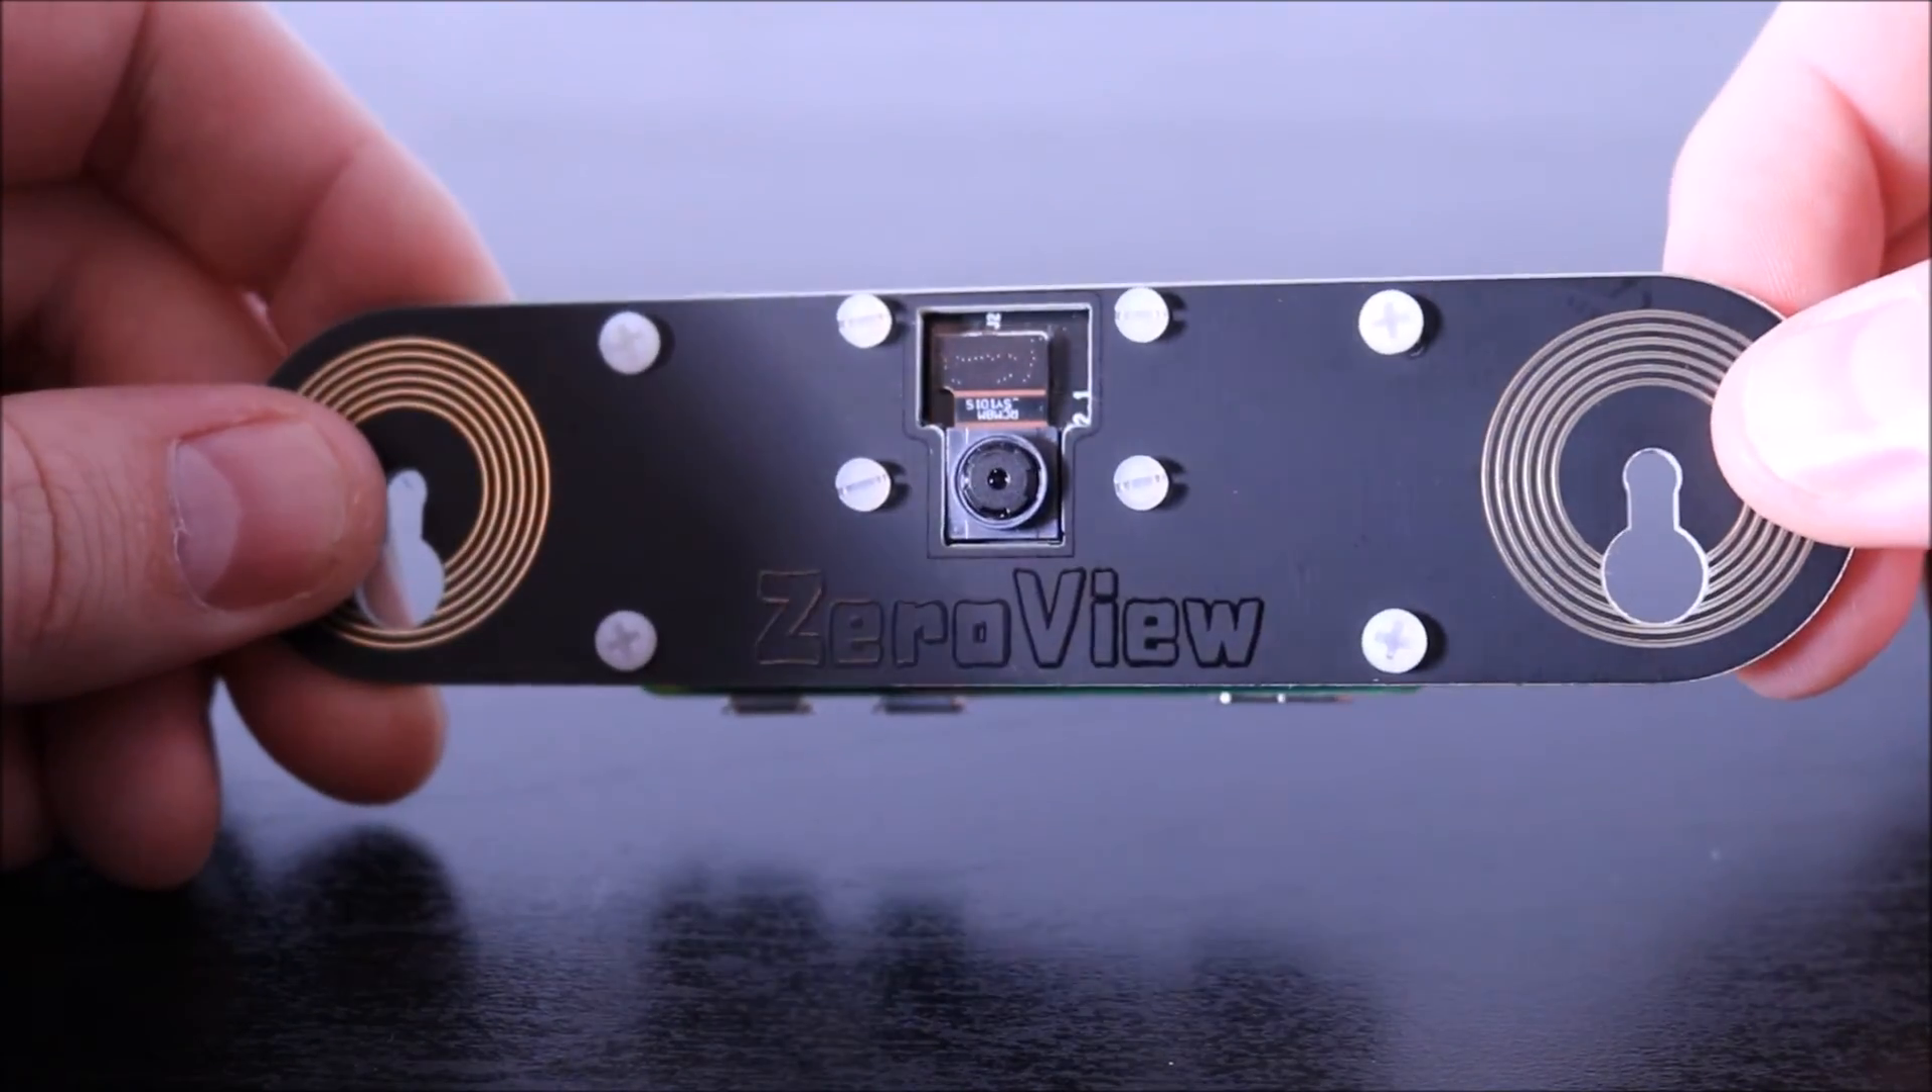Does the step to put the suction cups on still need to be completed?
Yes.